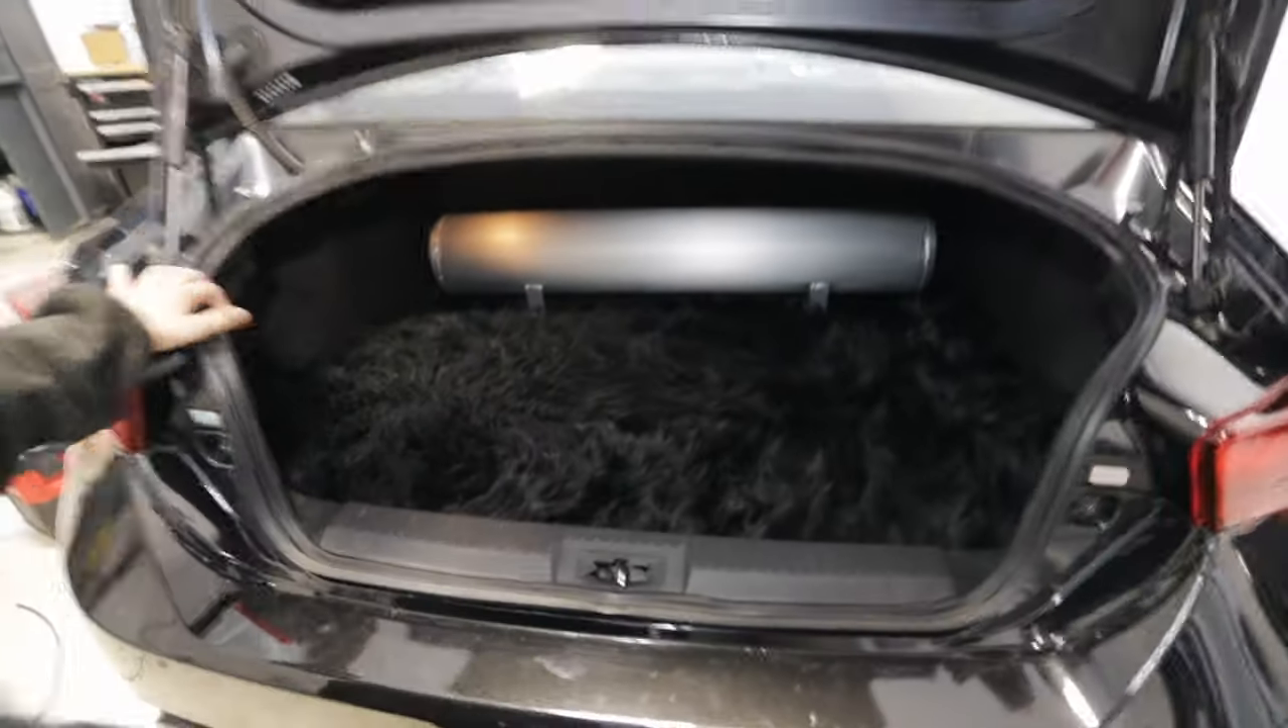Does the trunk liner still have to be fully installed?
No.